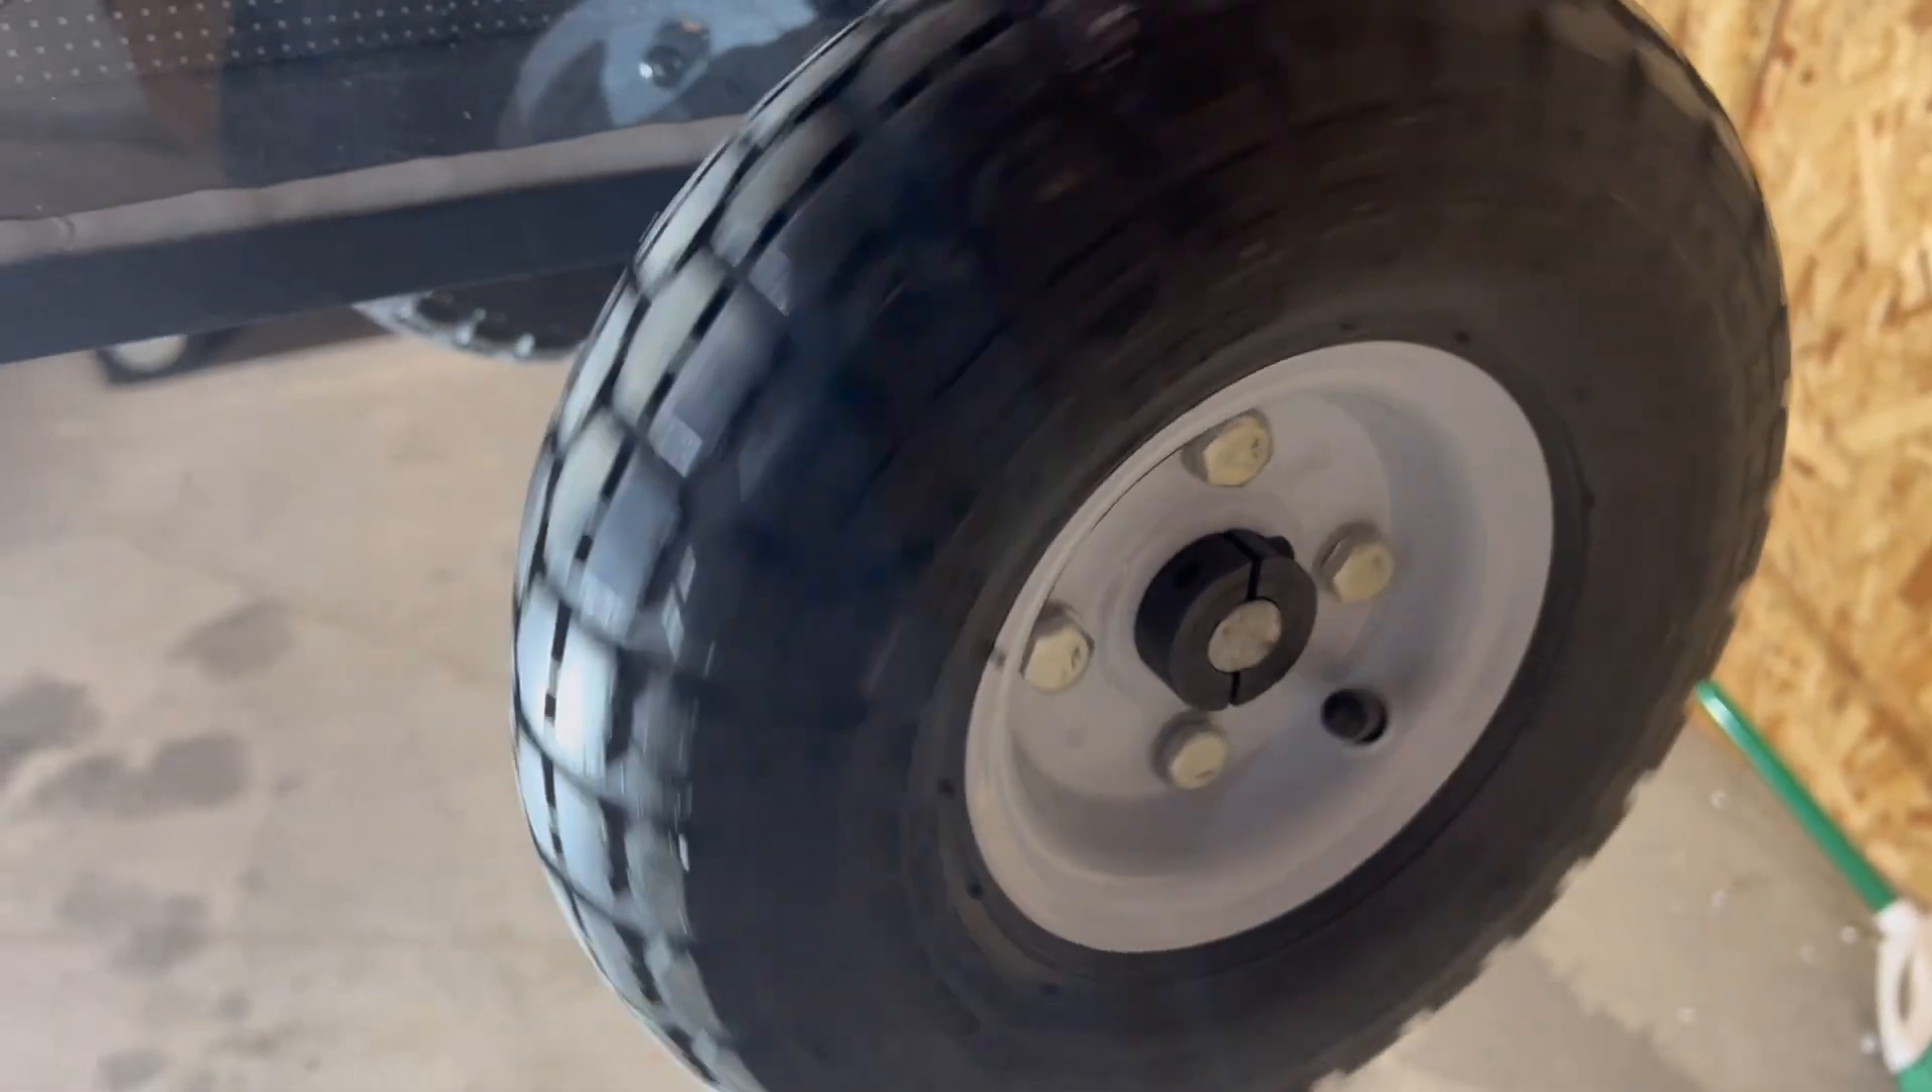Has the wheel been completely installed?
Yes.